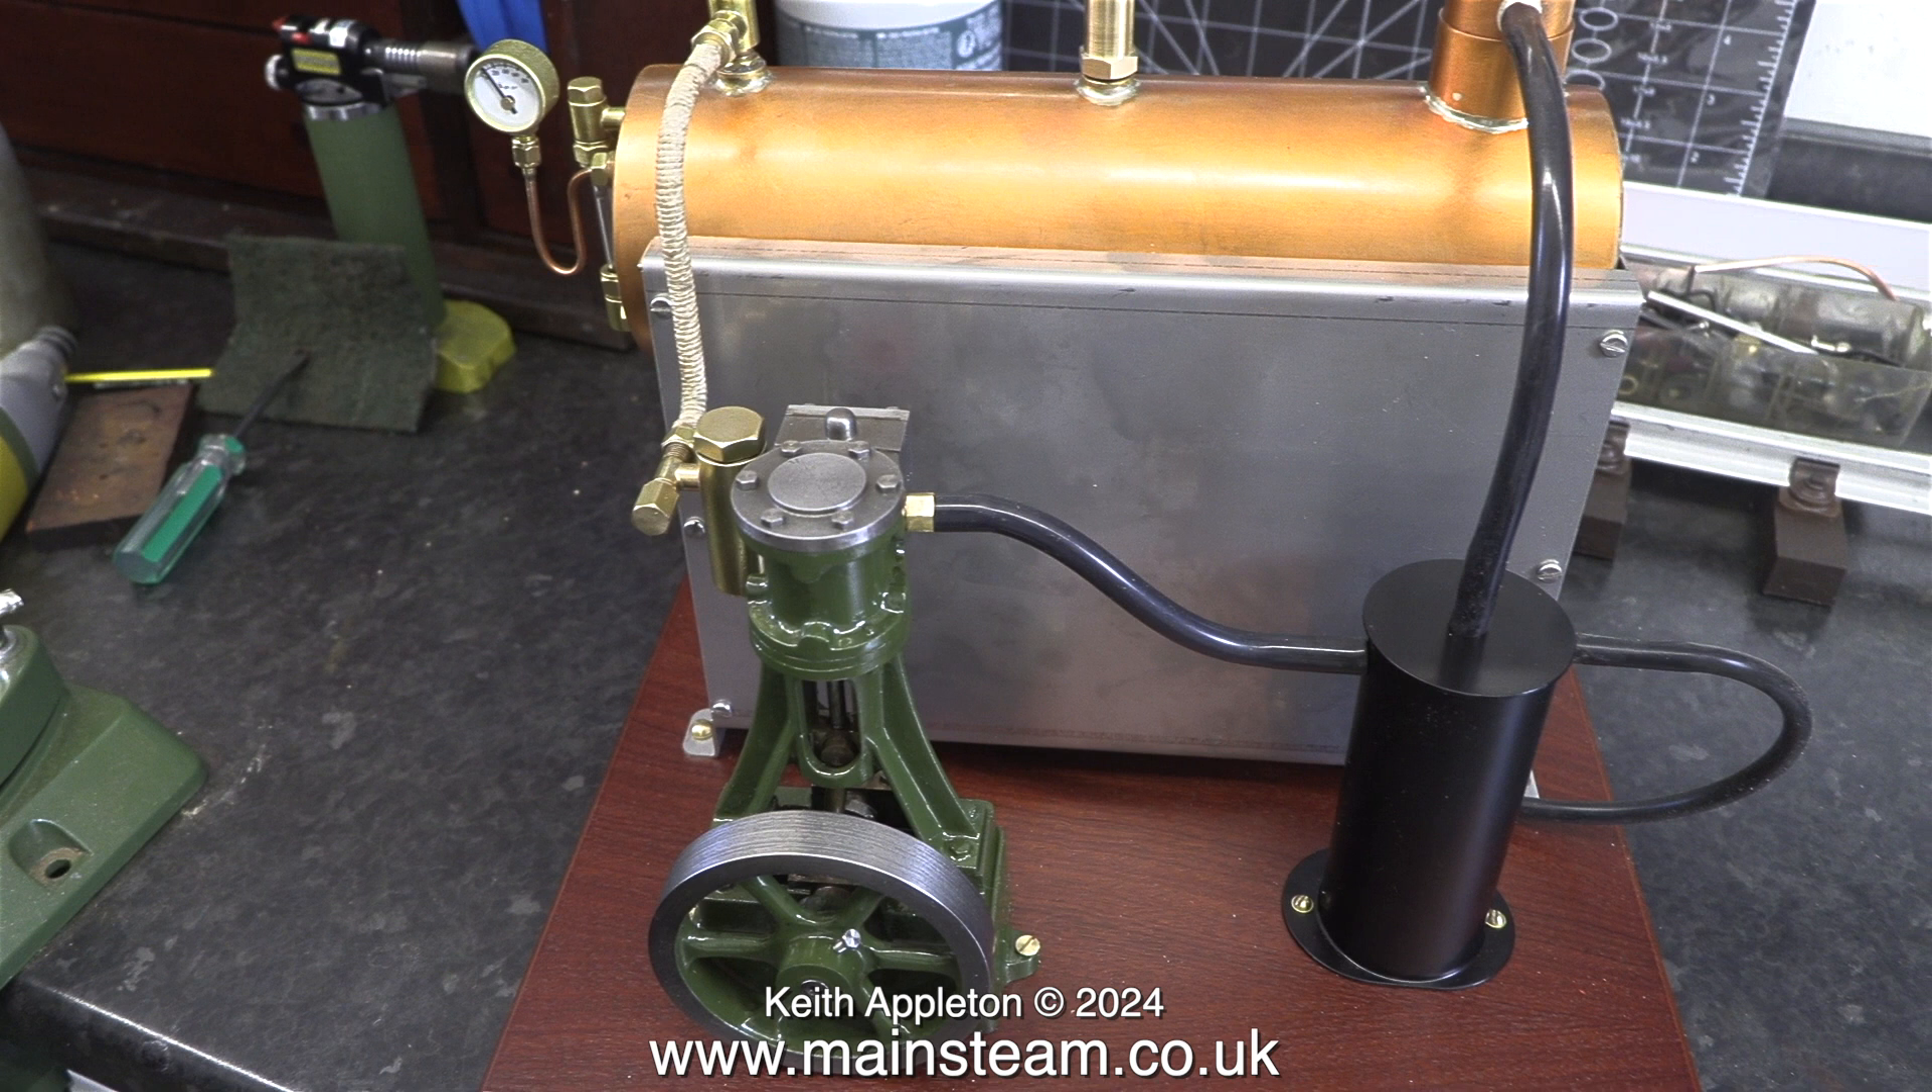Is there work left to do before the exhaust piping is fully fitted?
No.